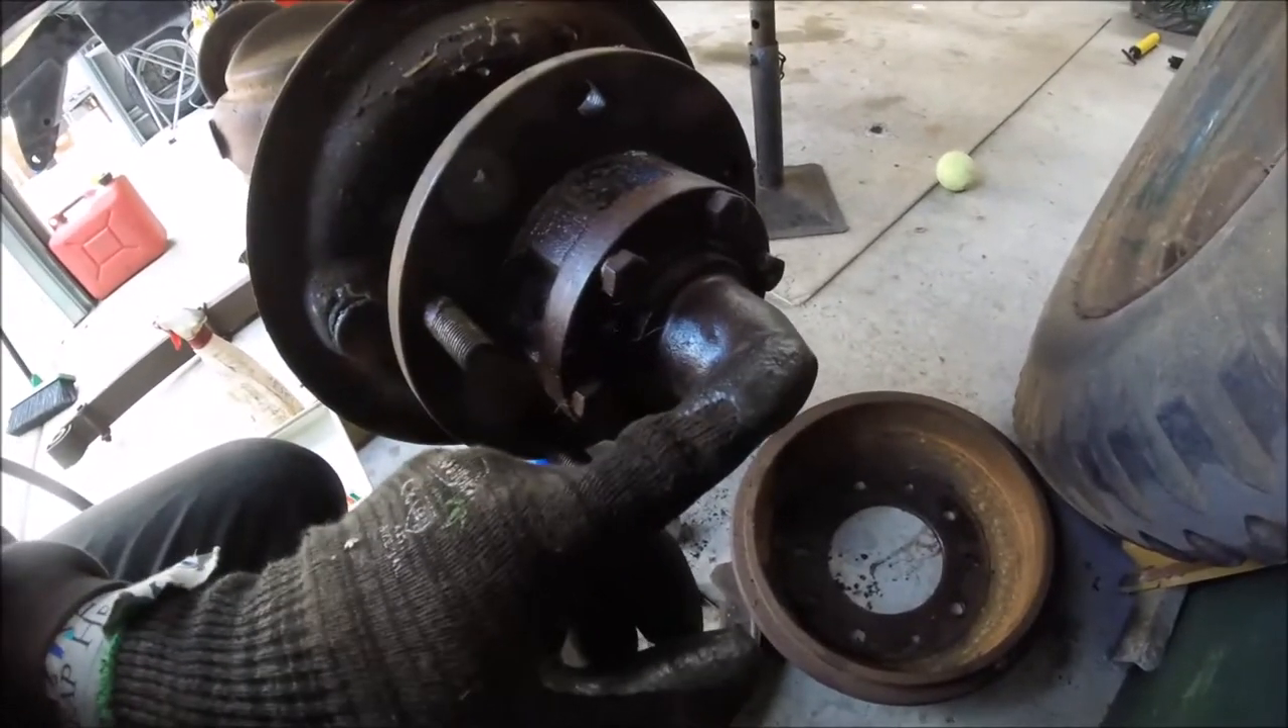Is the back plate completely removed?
No.